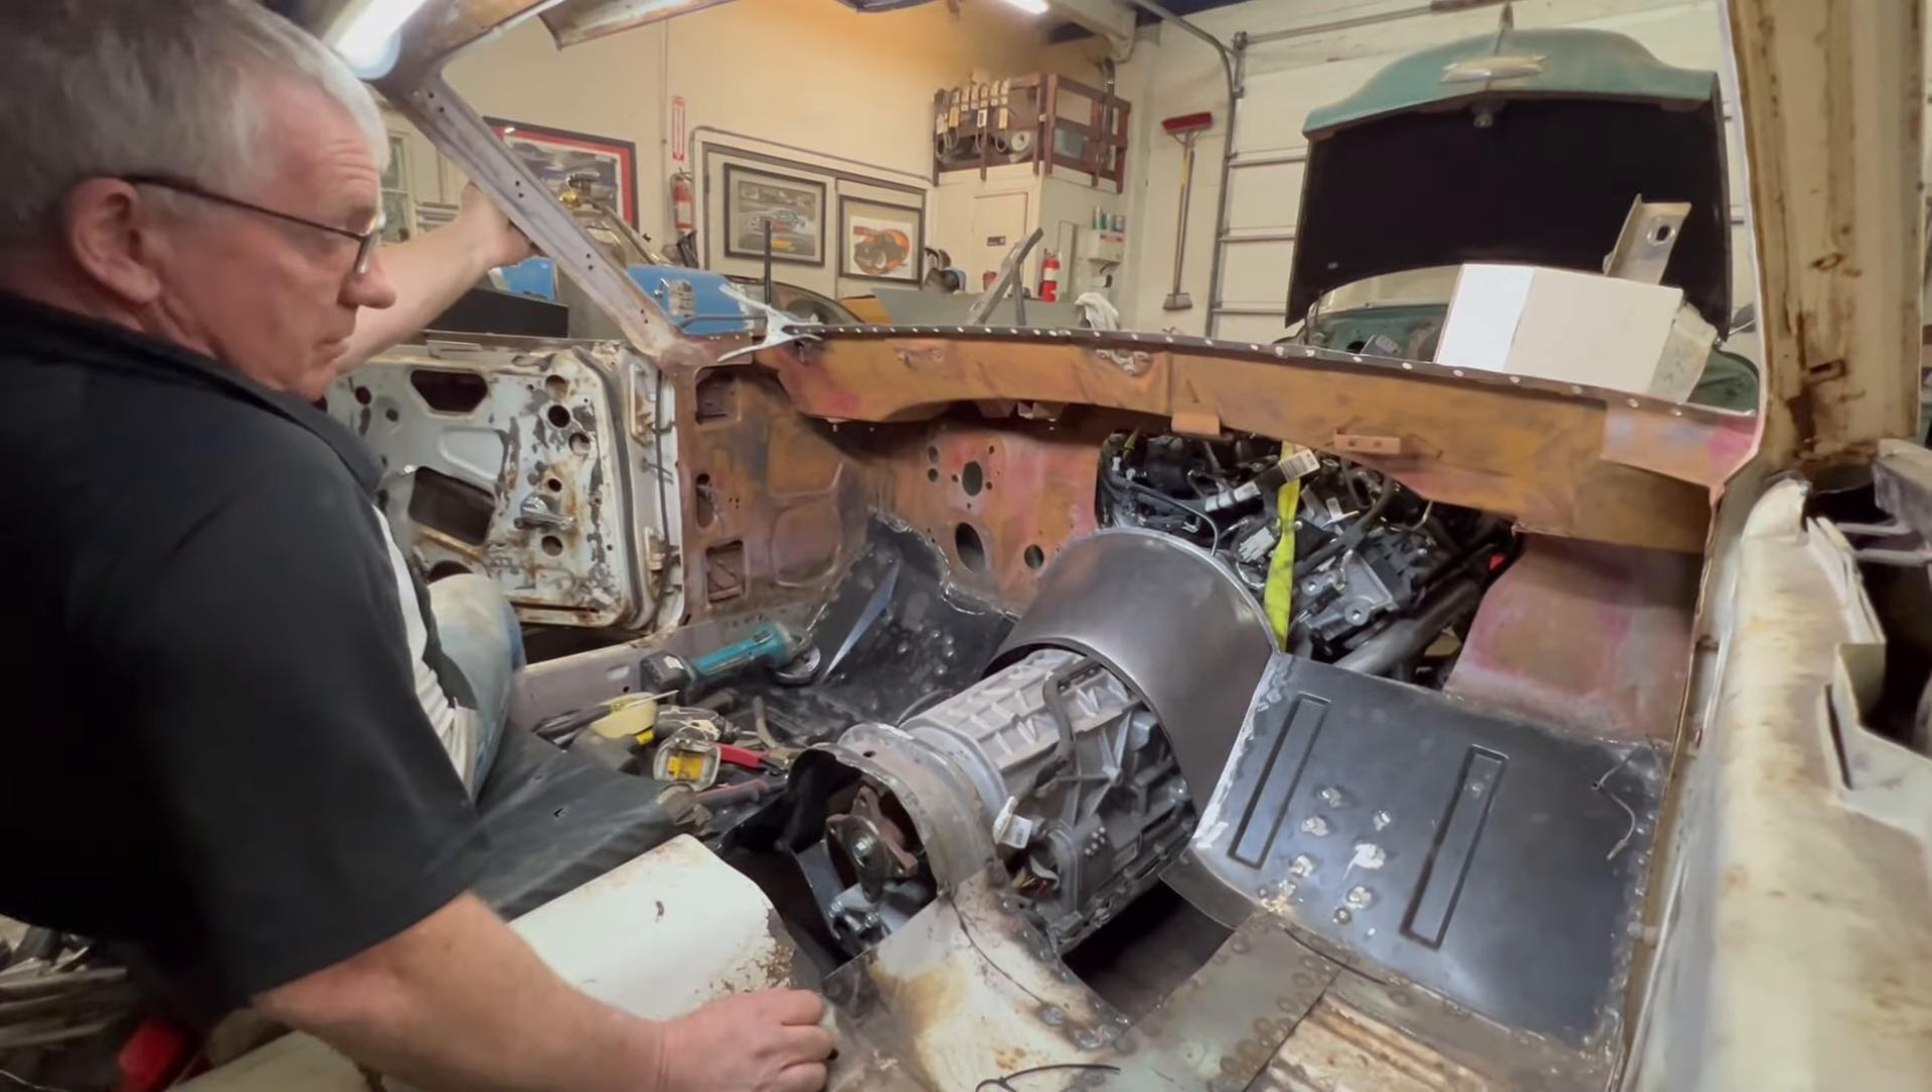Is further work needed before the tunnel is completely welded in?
Yes.